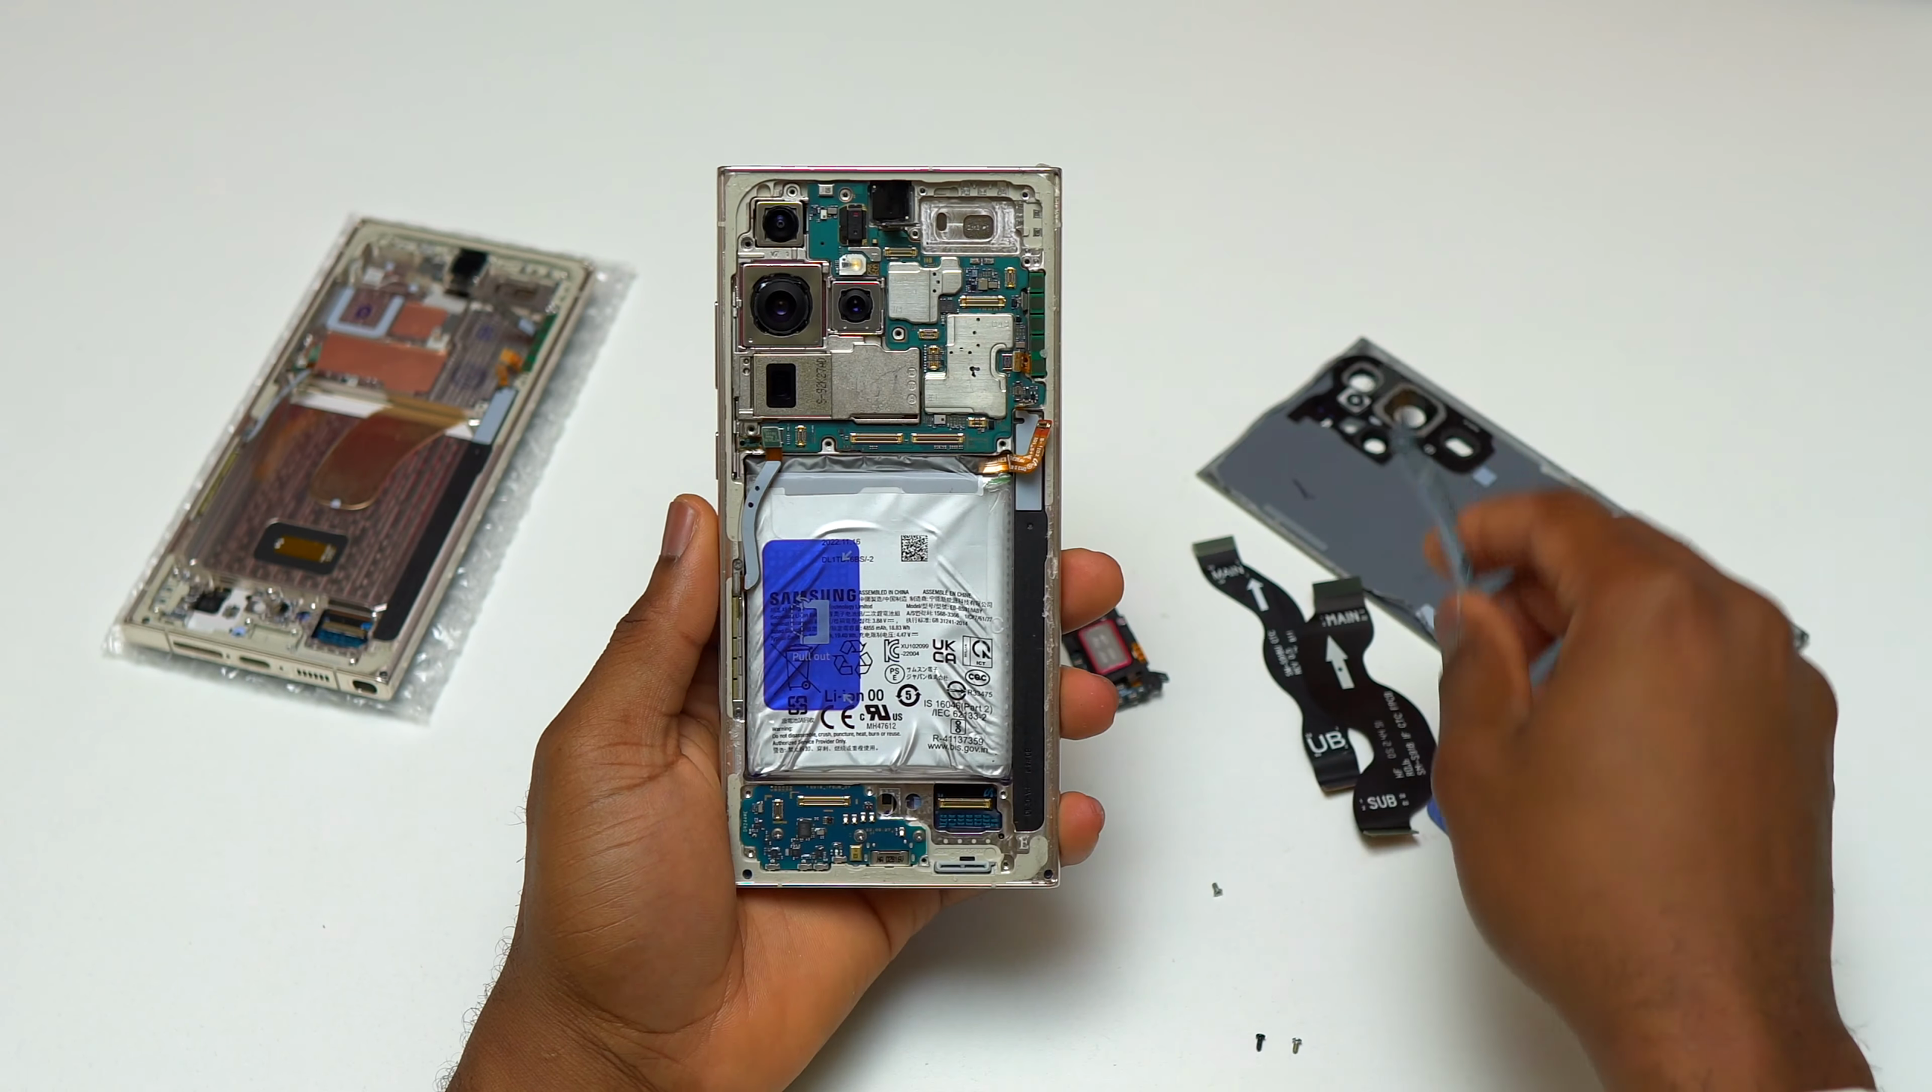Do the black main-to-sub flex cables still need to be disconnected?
No.